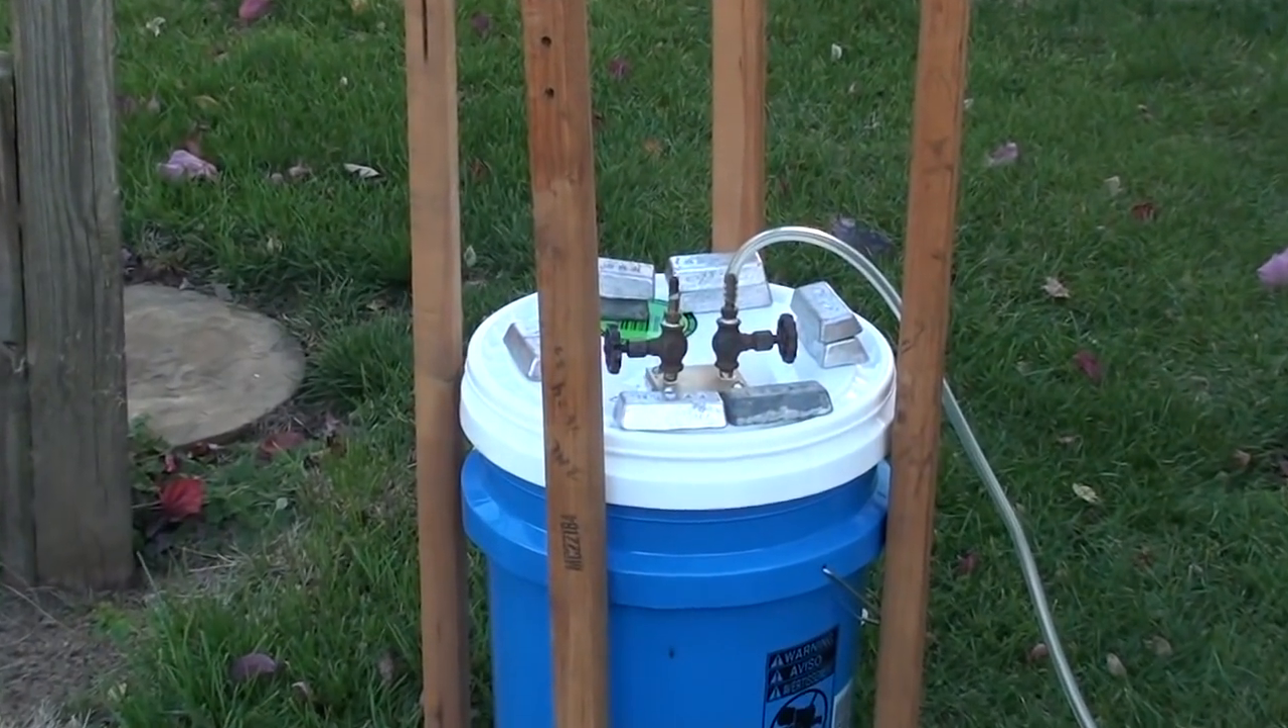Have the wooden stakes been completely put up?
Yes.